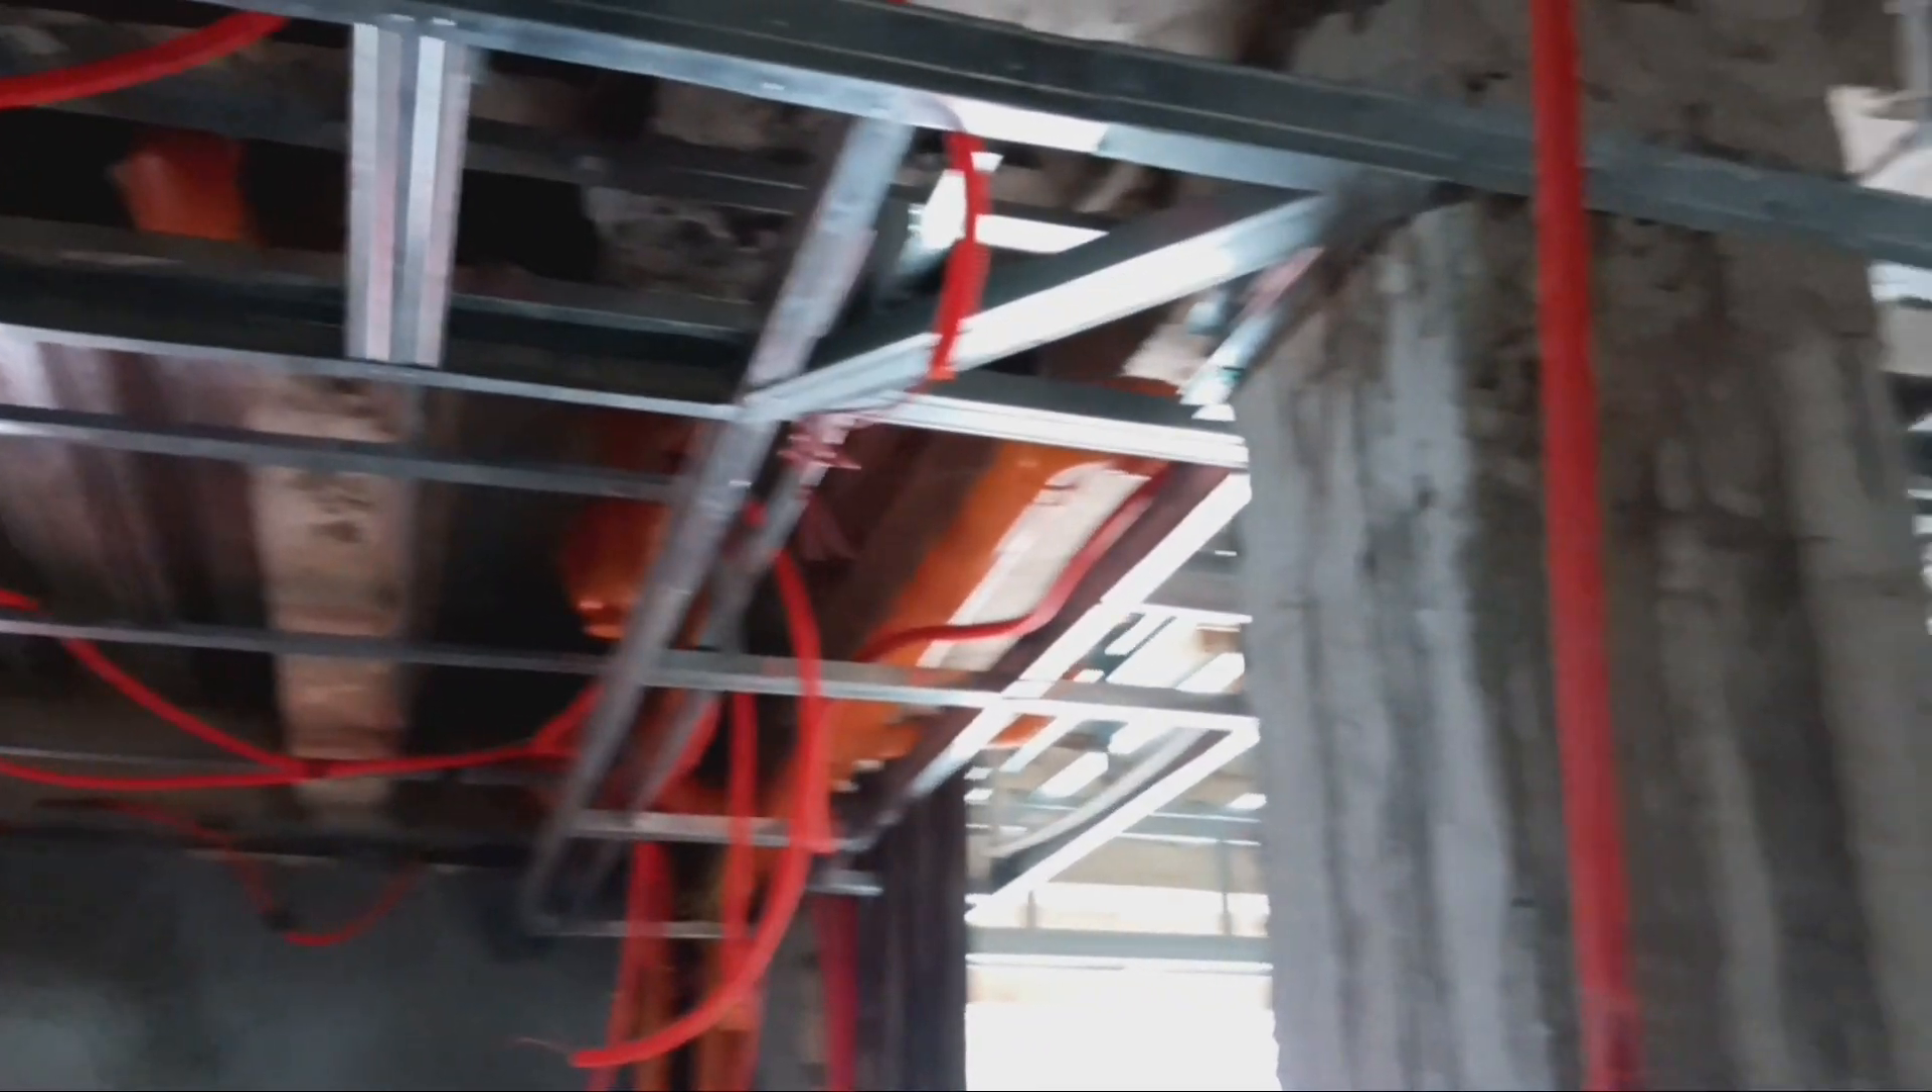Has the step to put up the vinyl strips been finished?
No.